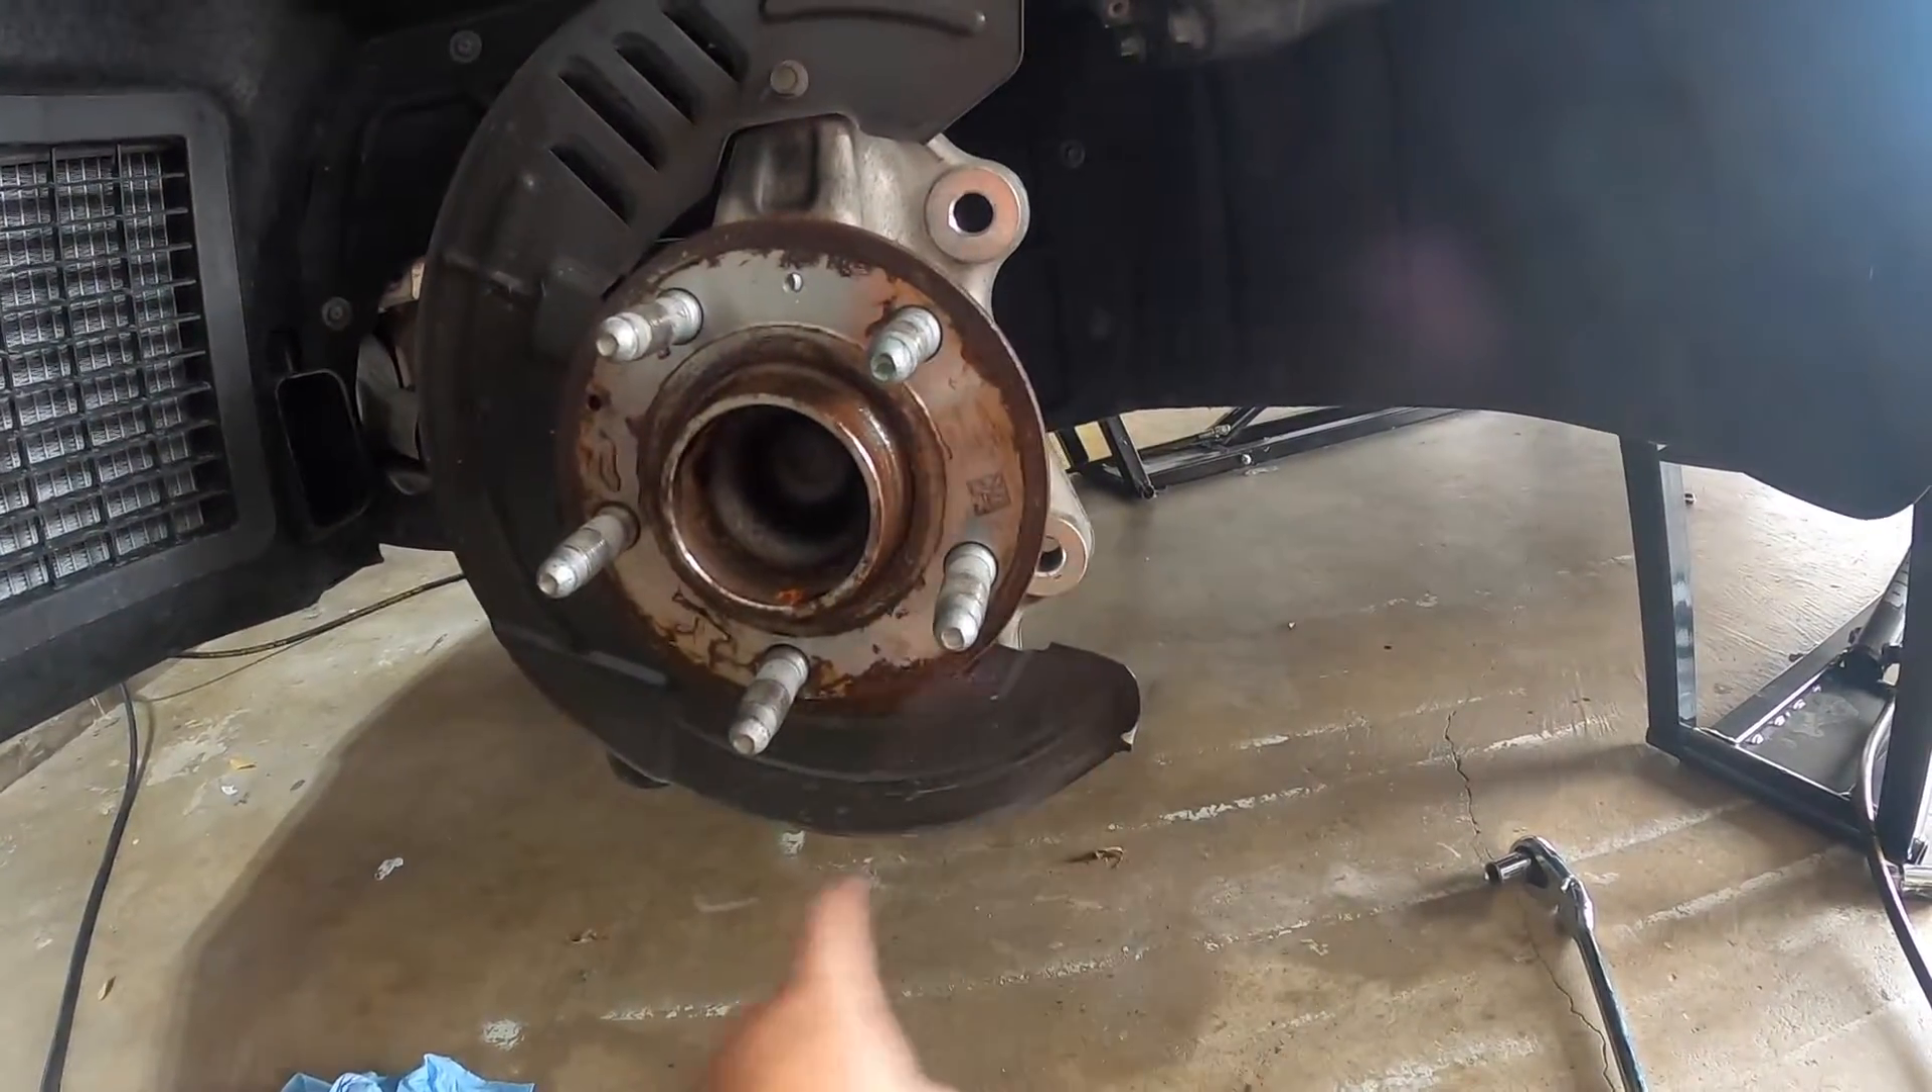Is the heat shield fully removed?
No.